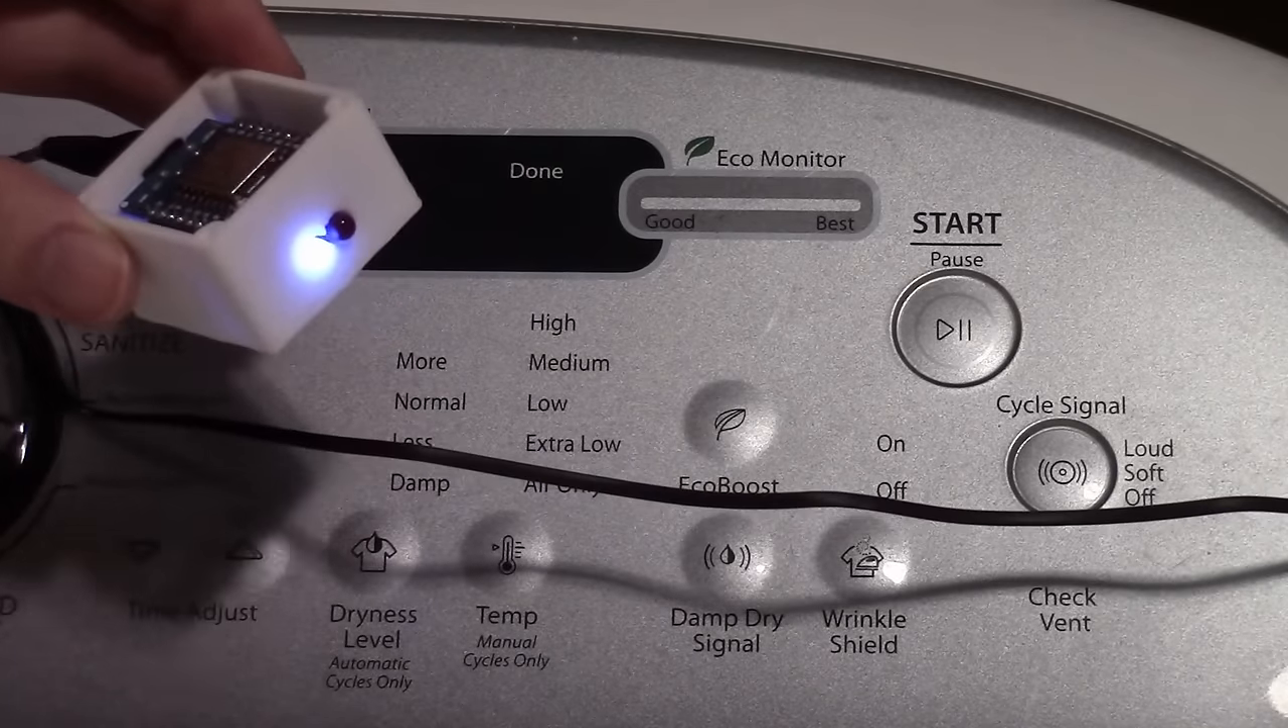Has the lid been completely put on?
No.